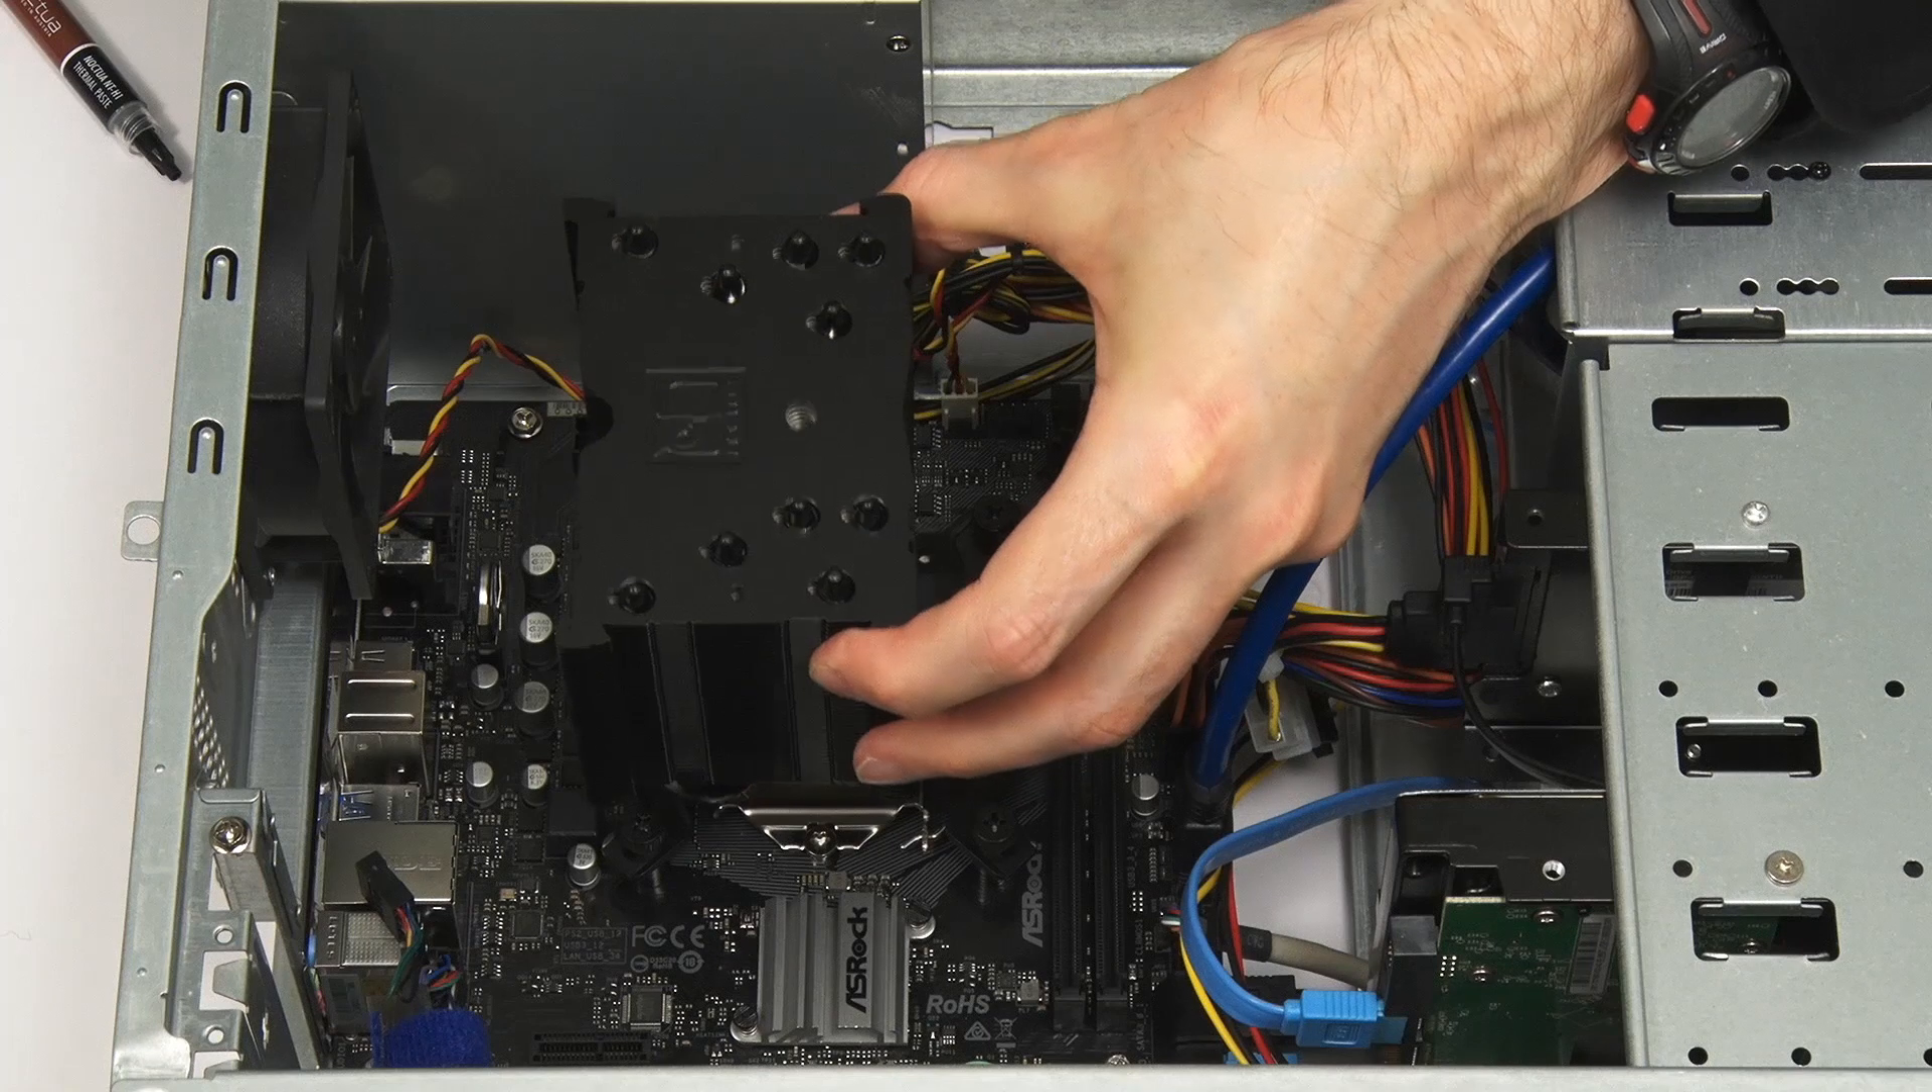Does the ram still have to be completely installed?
Yes.